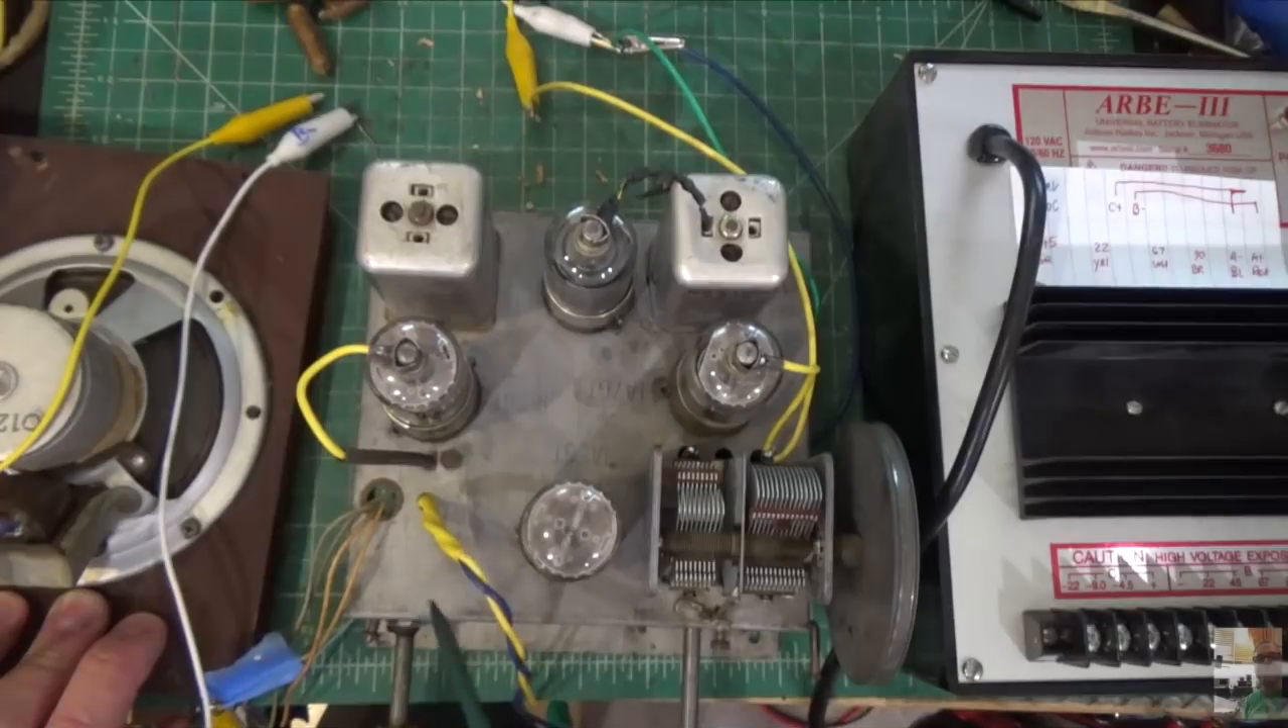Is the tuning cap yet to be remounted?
No.